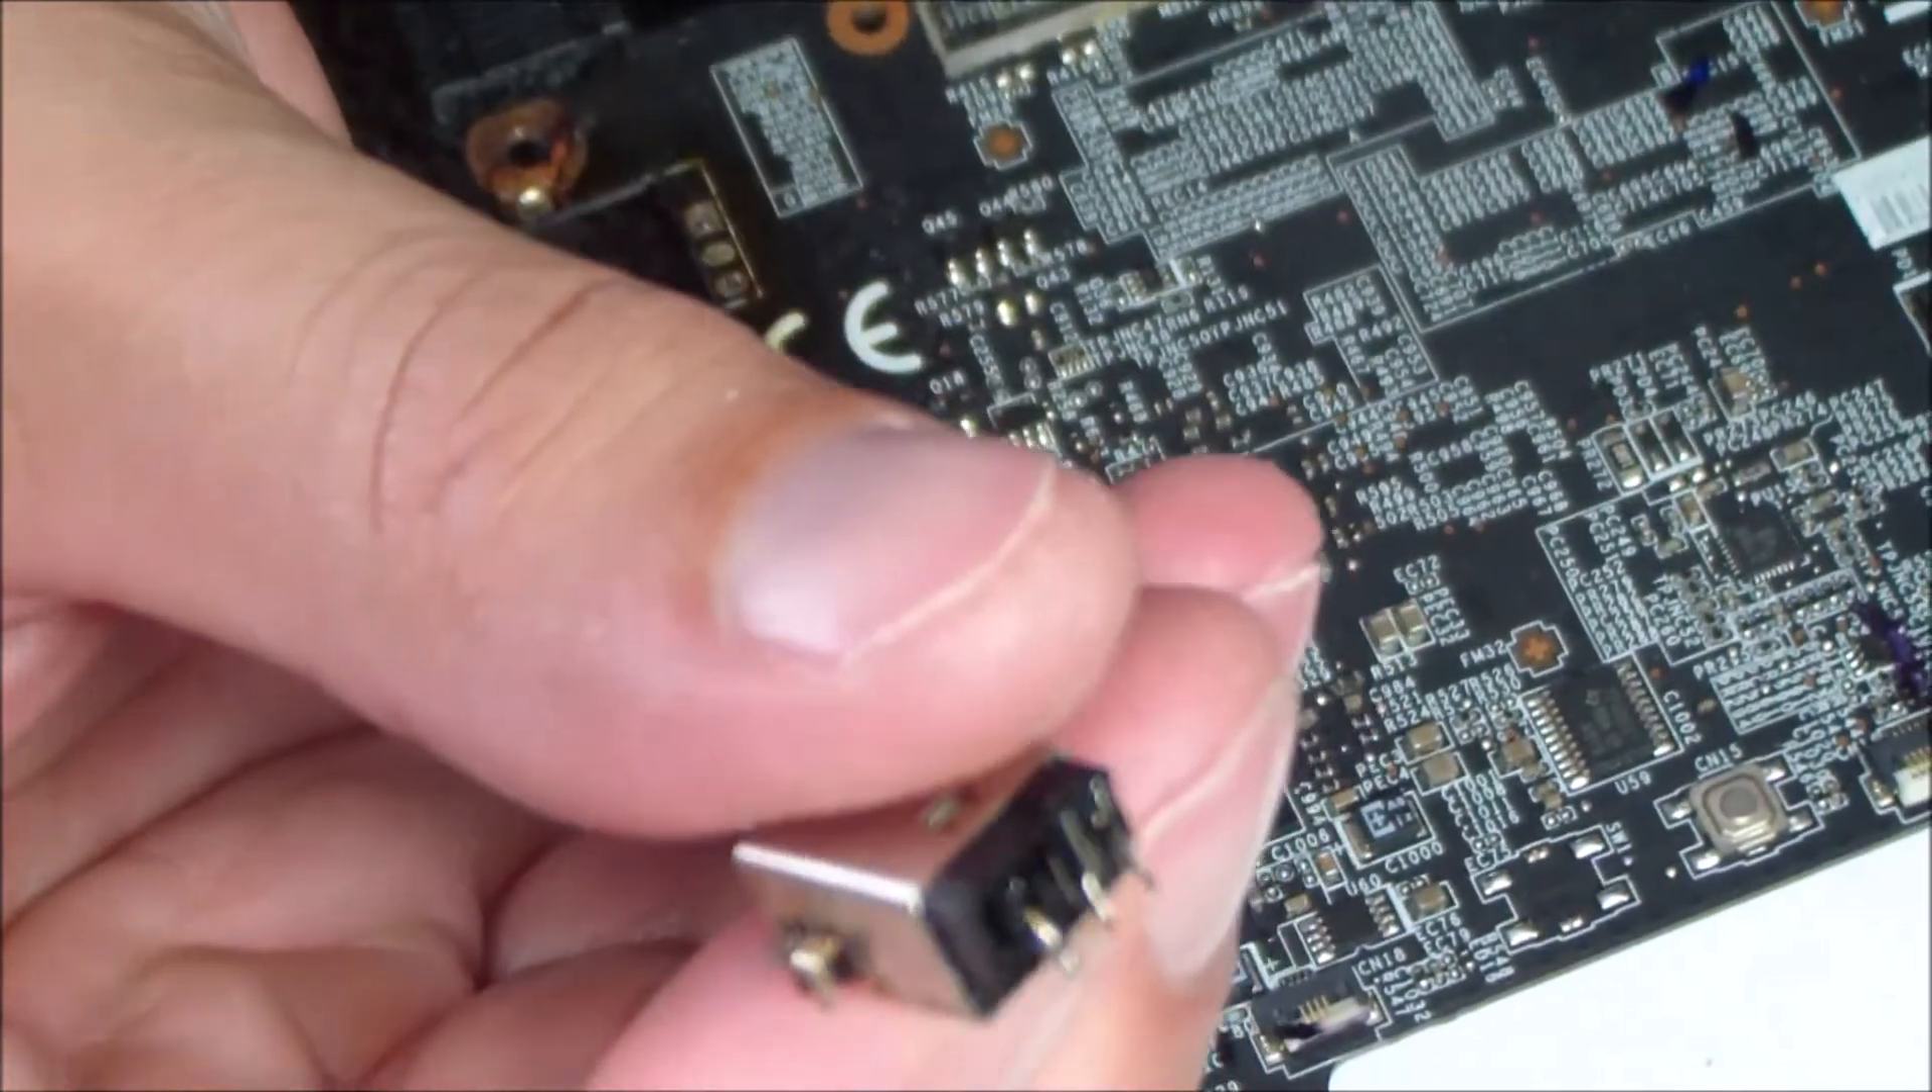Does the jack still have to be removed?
No.